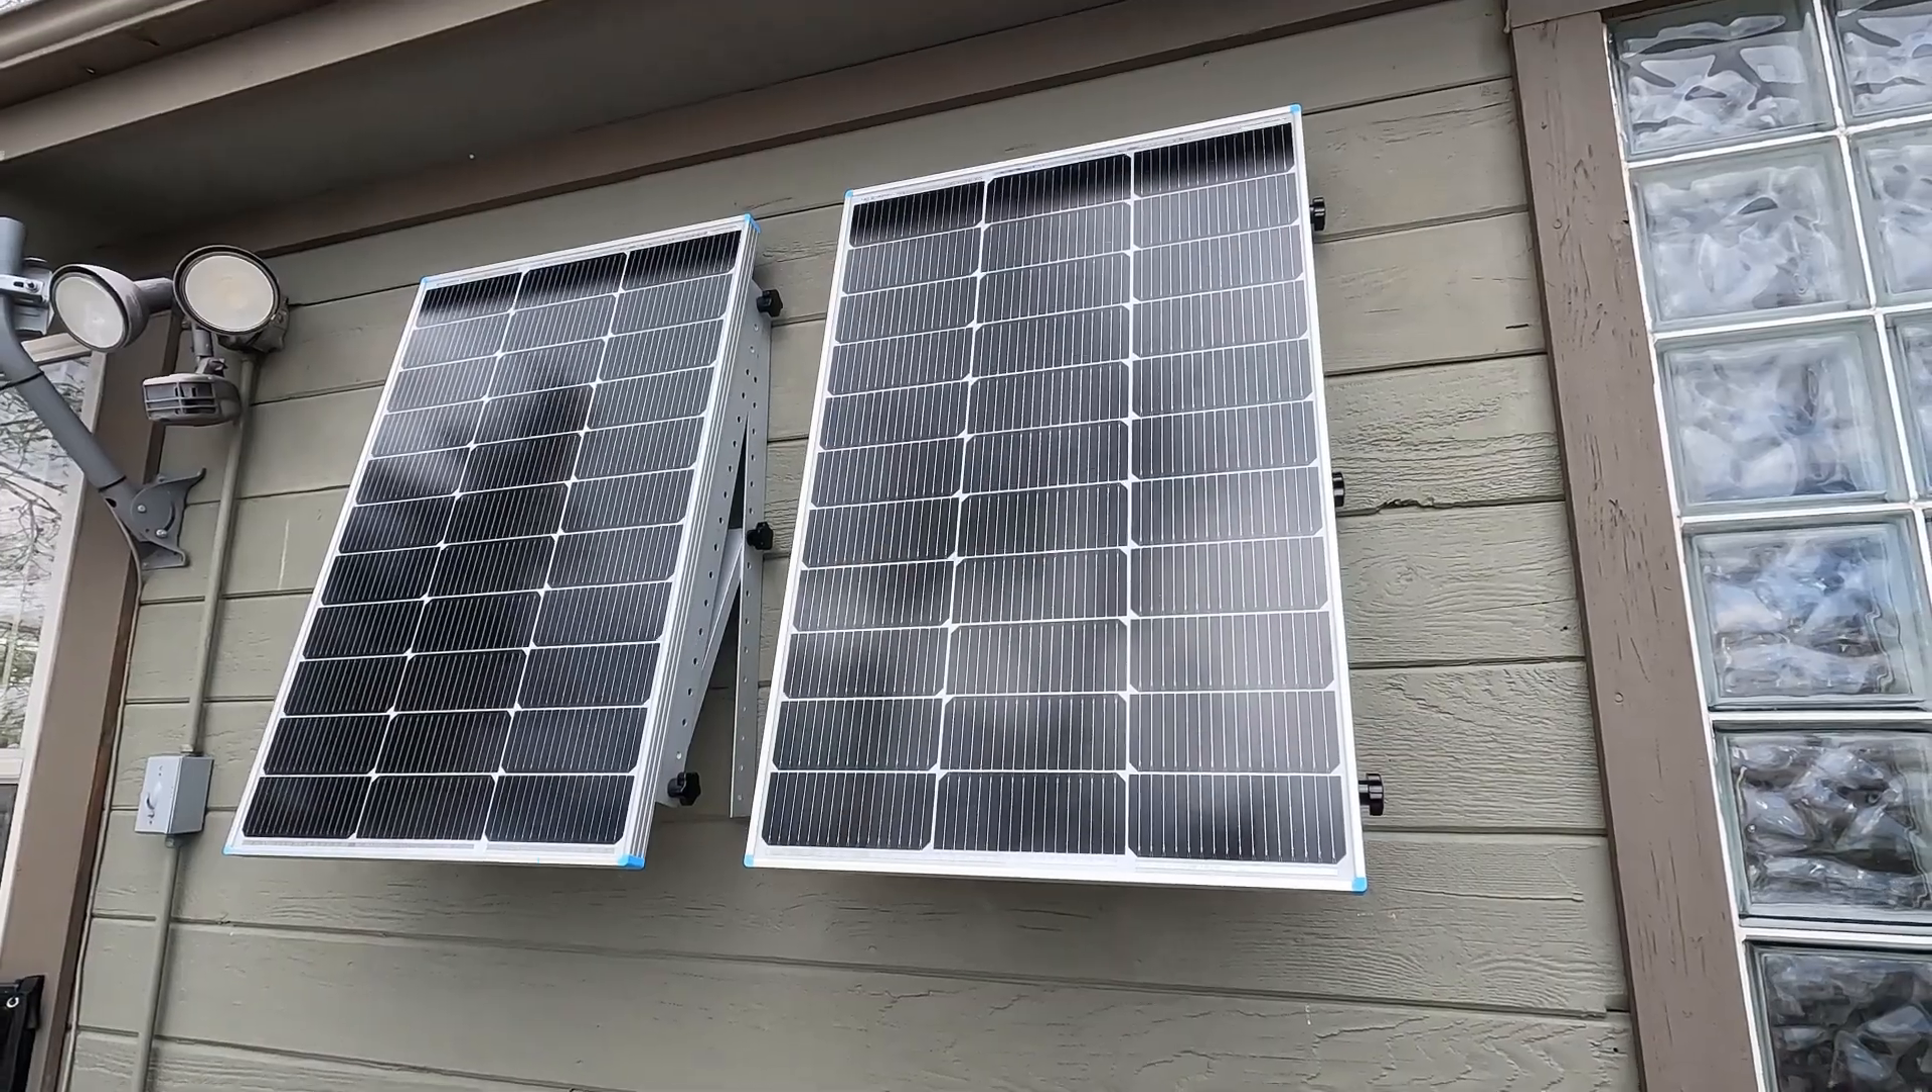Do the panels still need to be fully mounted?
No.